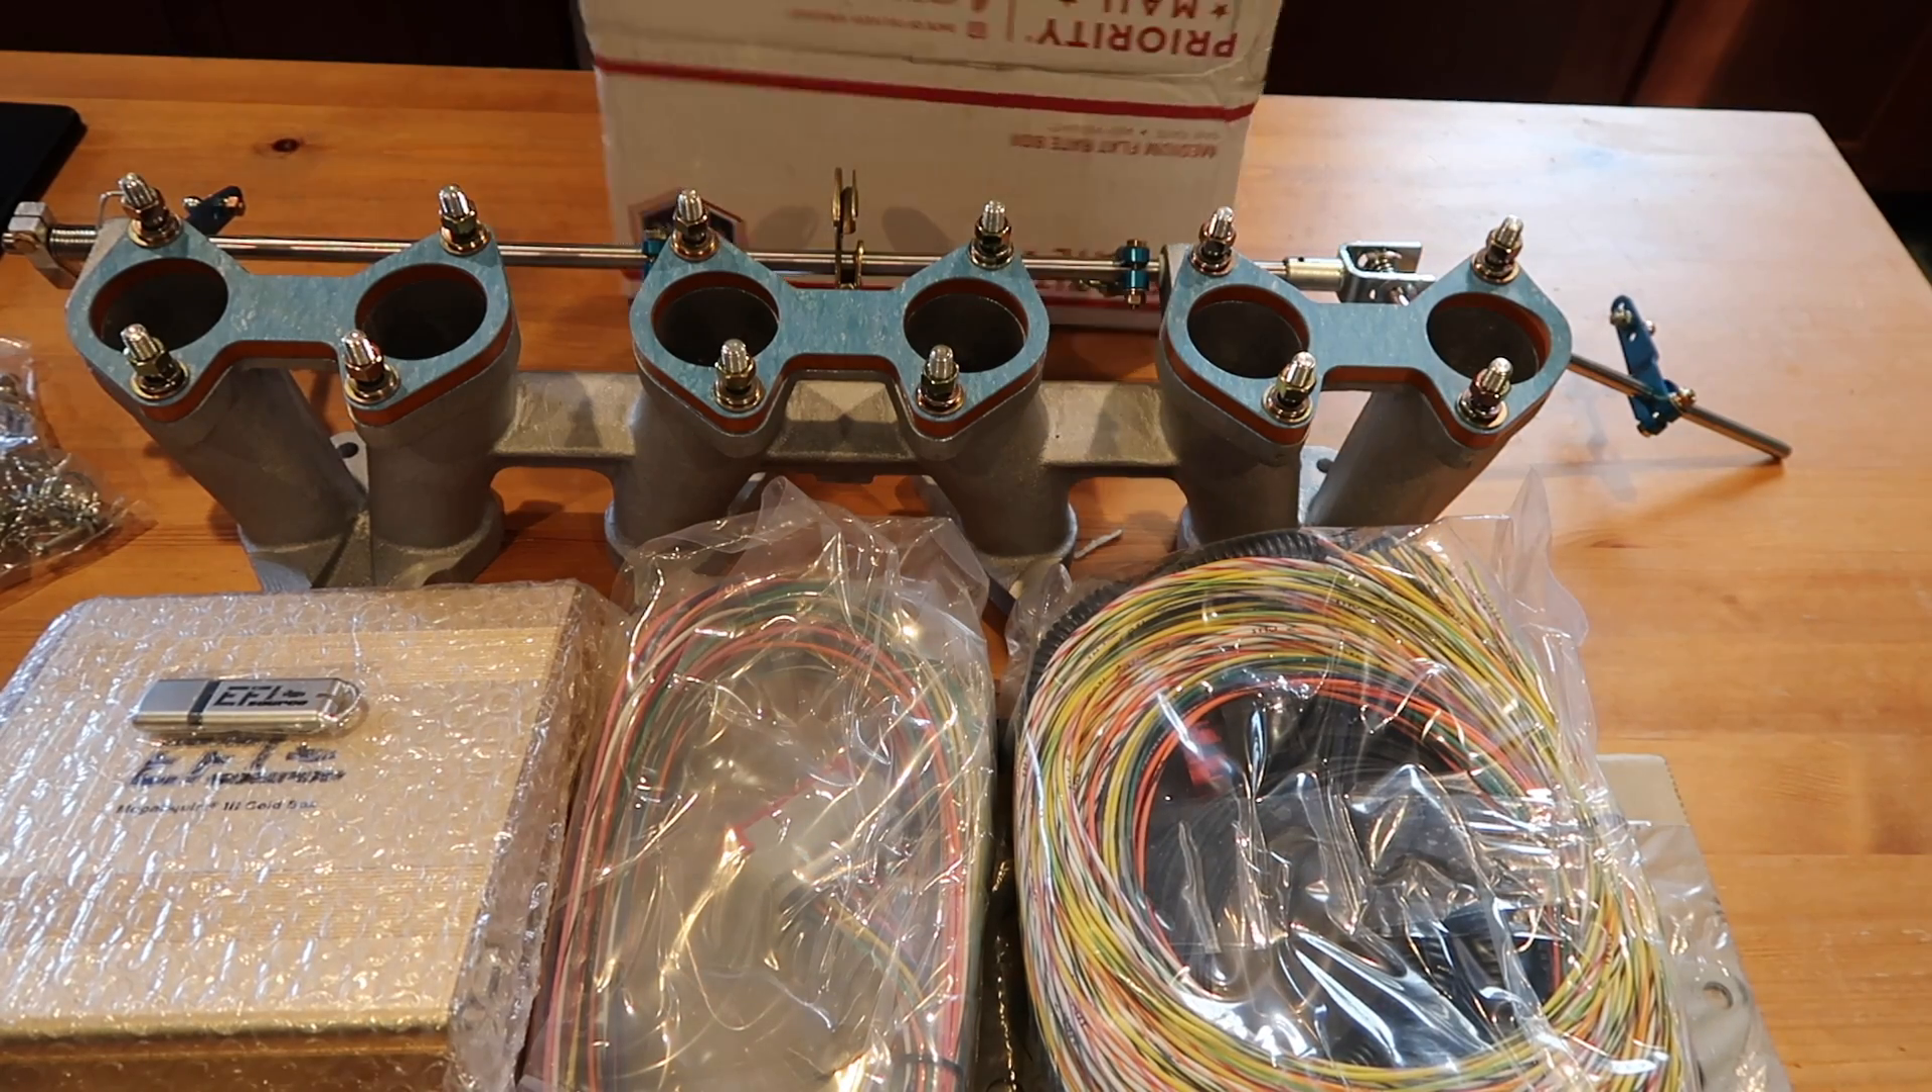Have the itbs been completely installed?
No.